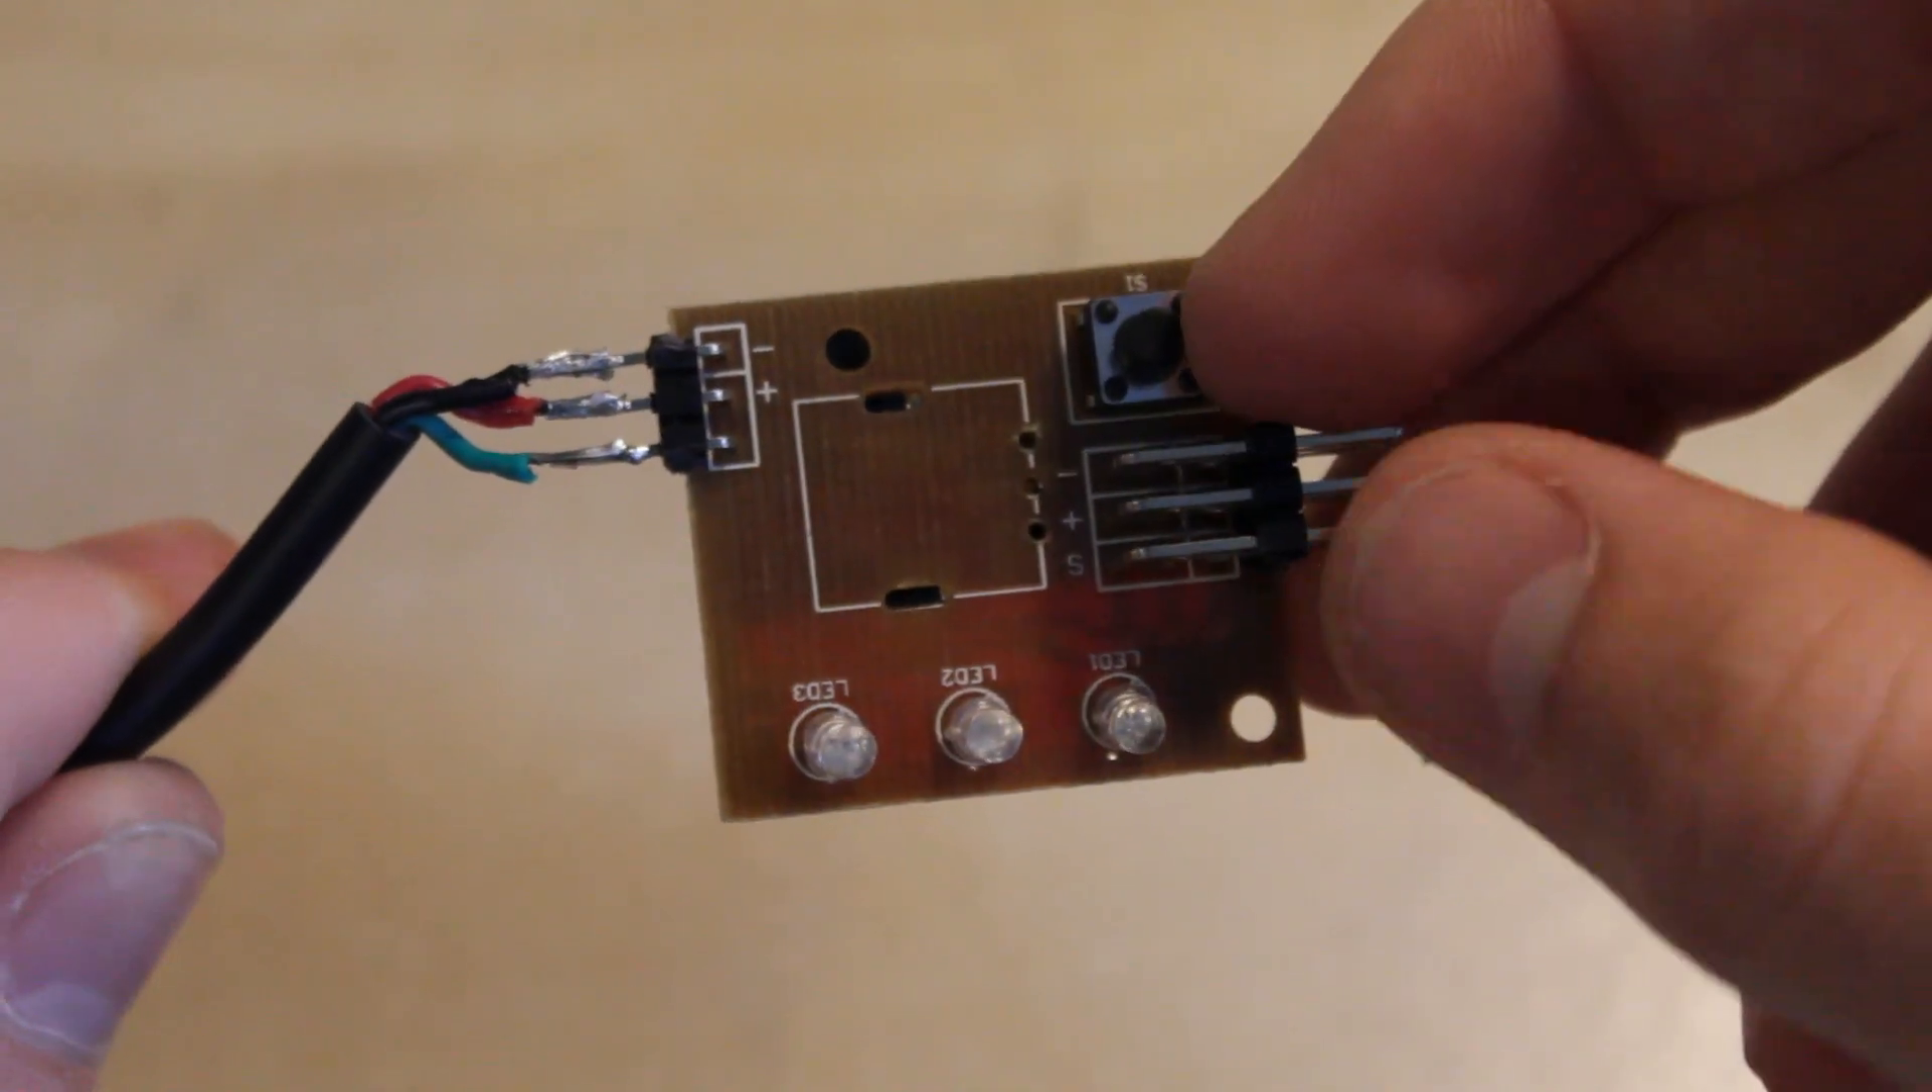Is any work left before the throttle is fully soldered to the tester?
No.